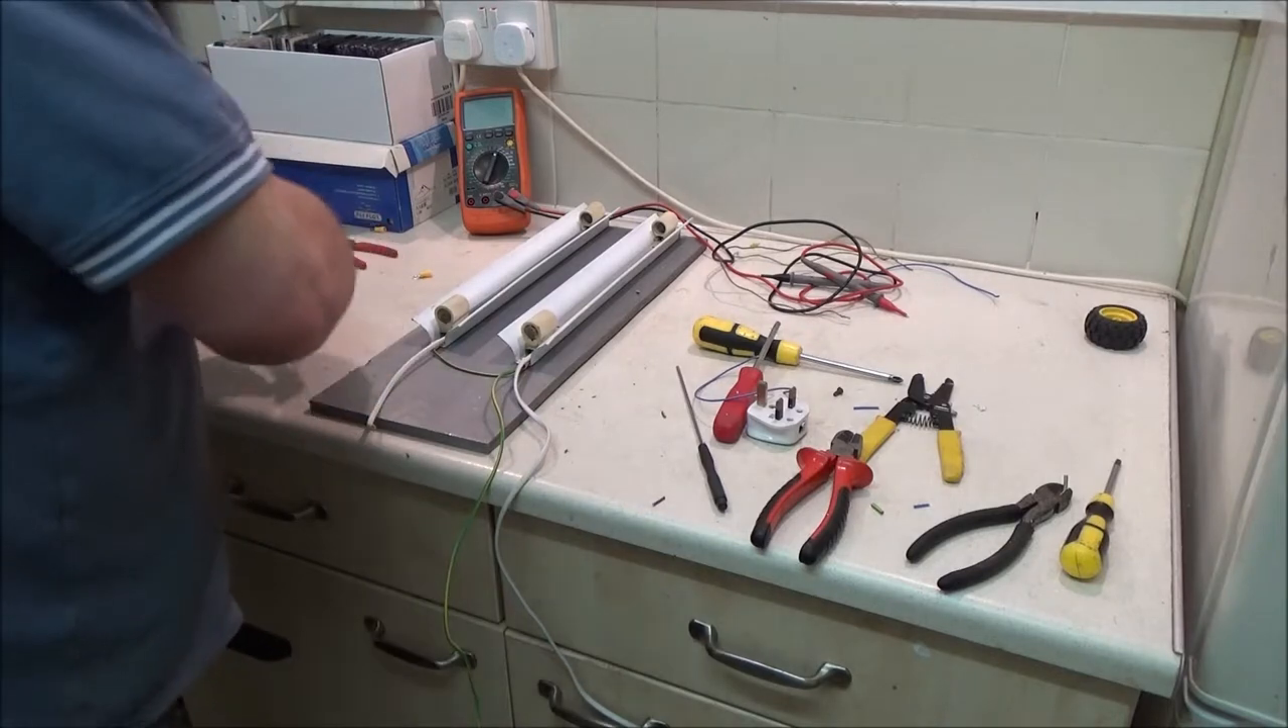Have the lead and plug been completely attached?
No.